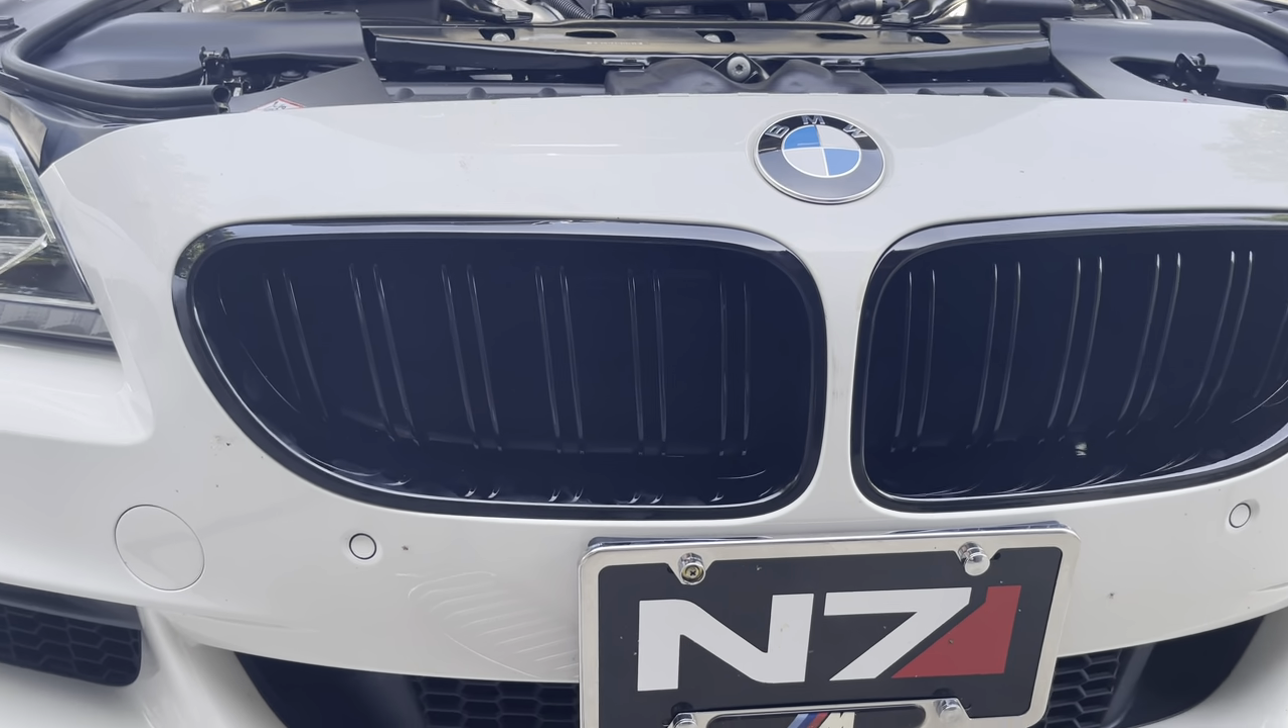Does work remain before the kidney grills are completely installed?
No.